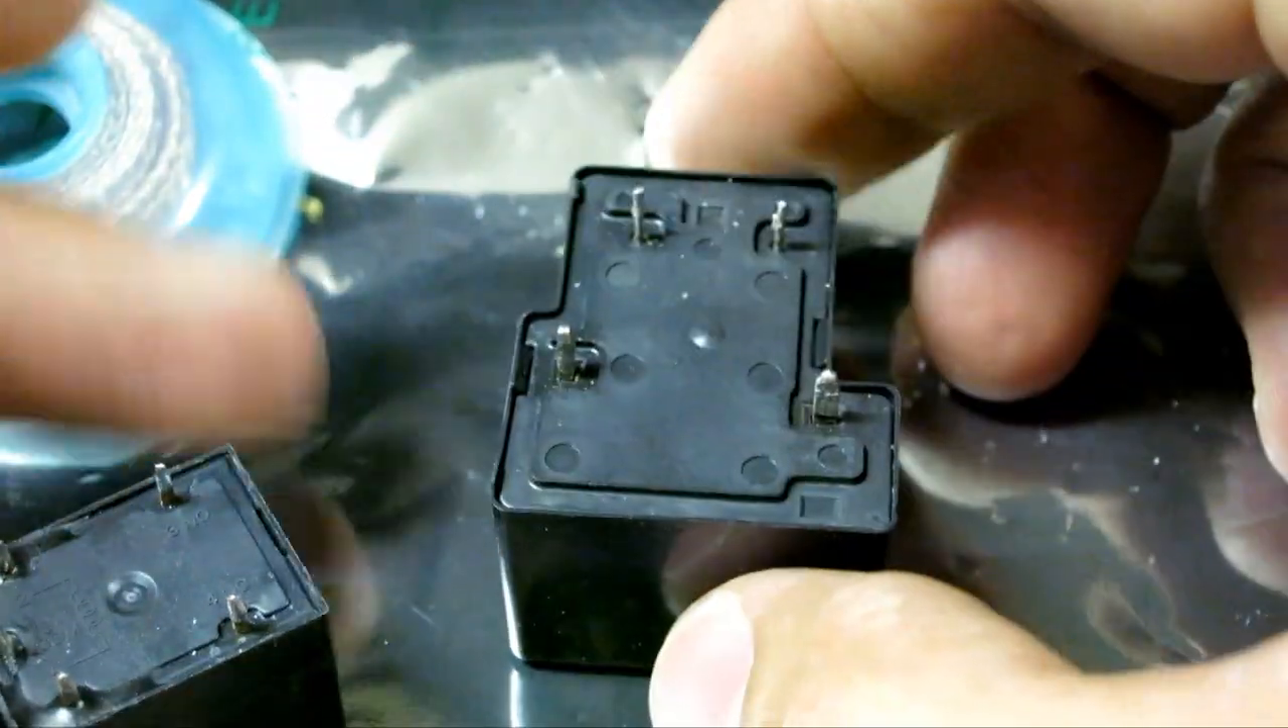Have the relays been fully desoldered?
Yes.